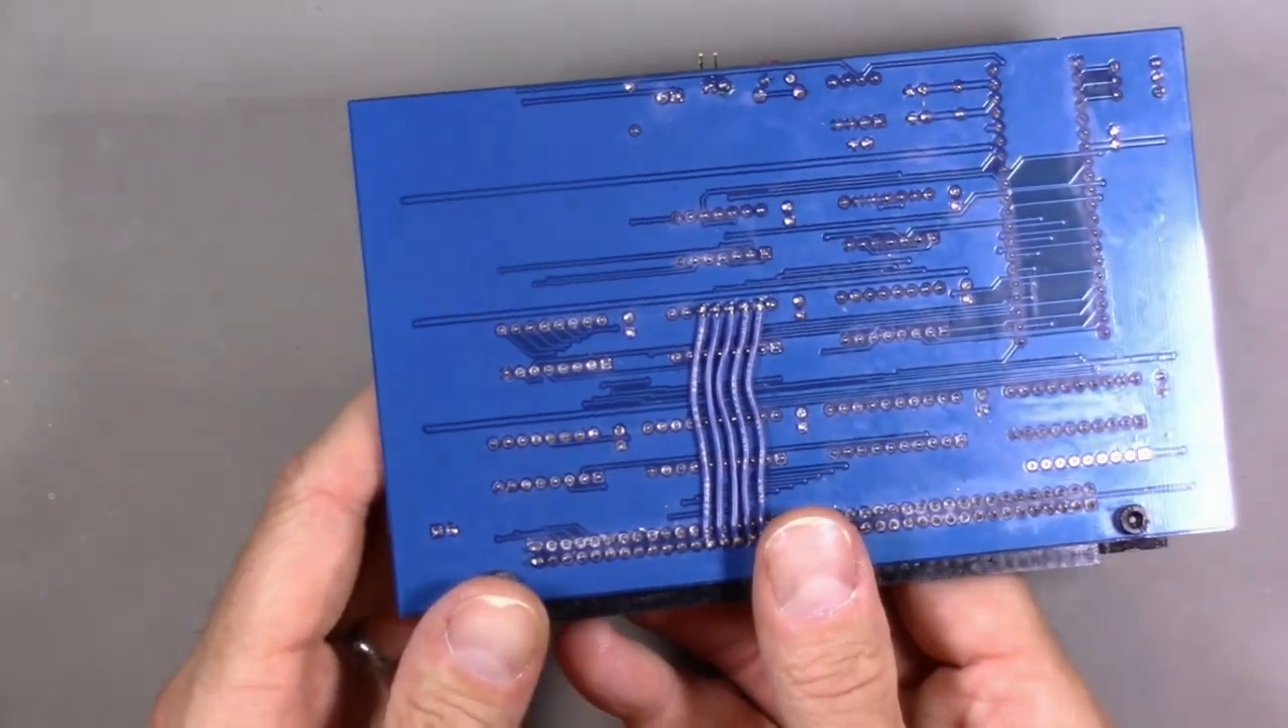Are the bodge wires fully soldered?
Yes.